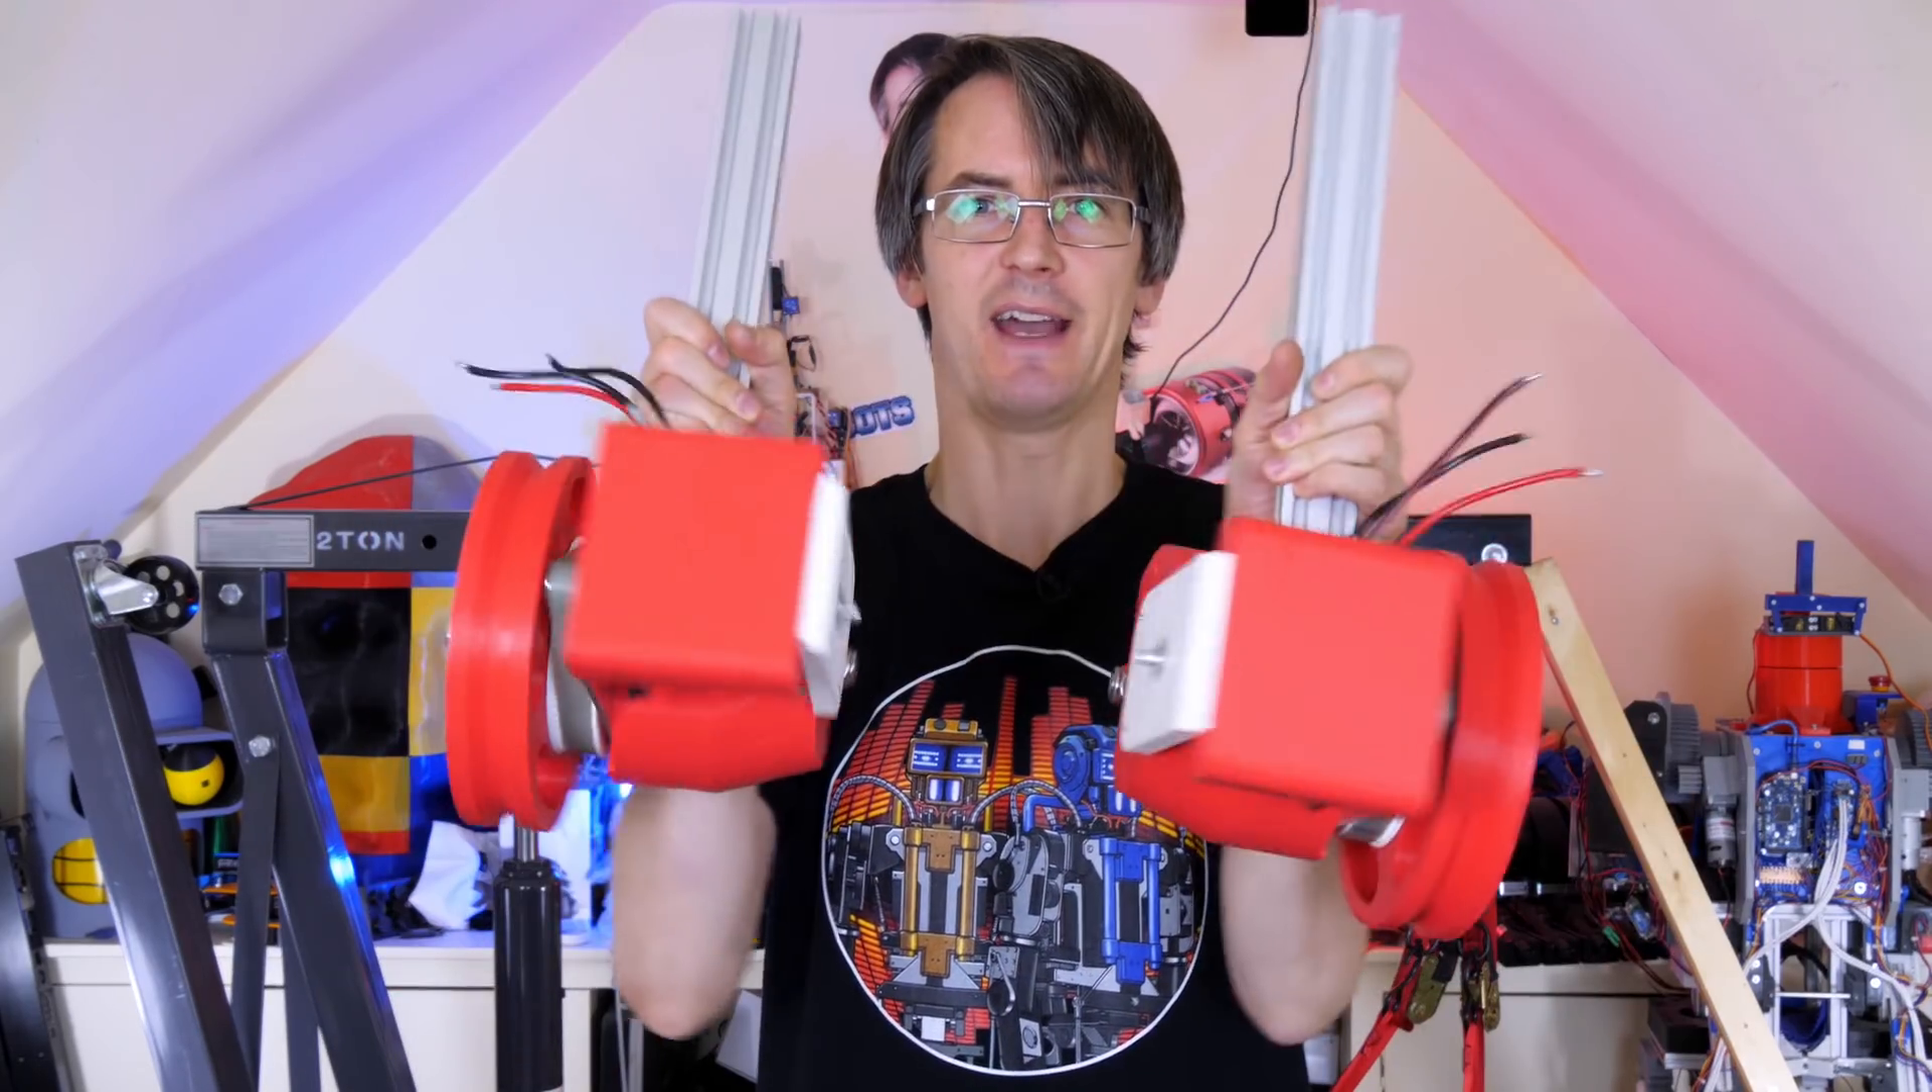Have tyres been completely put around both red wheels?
No.